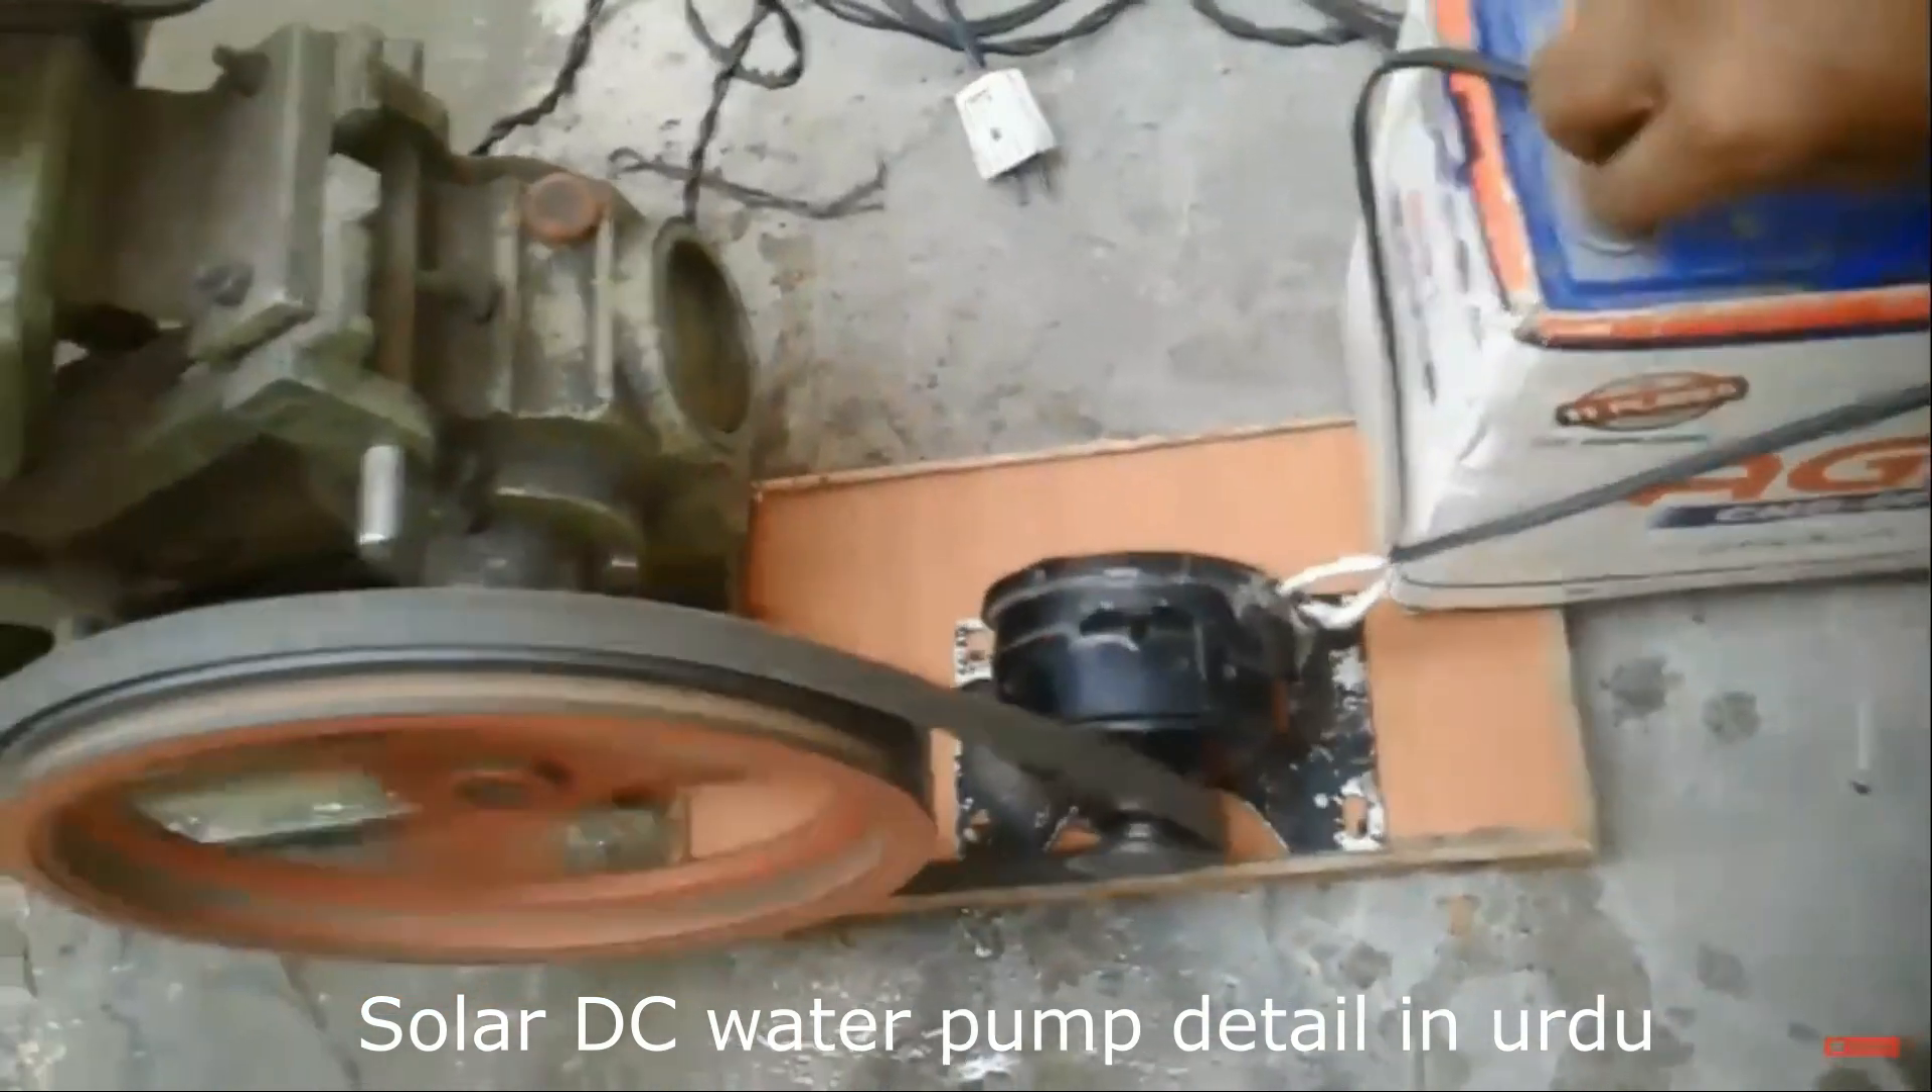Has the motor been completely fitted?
Yes.